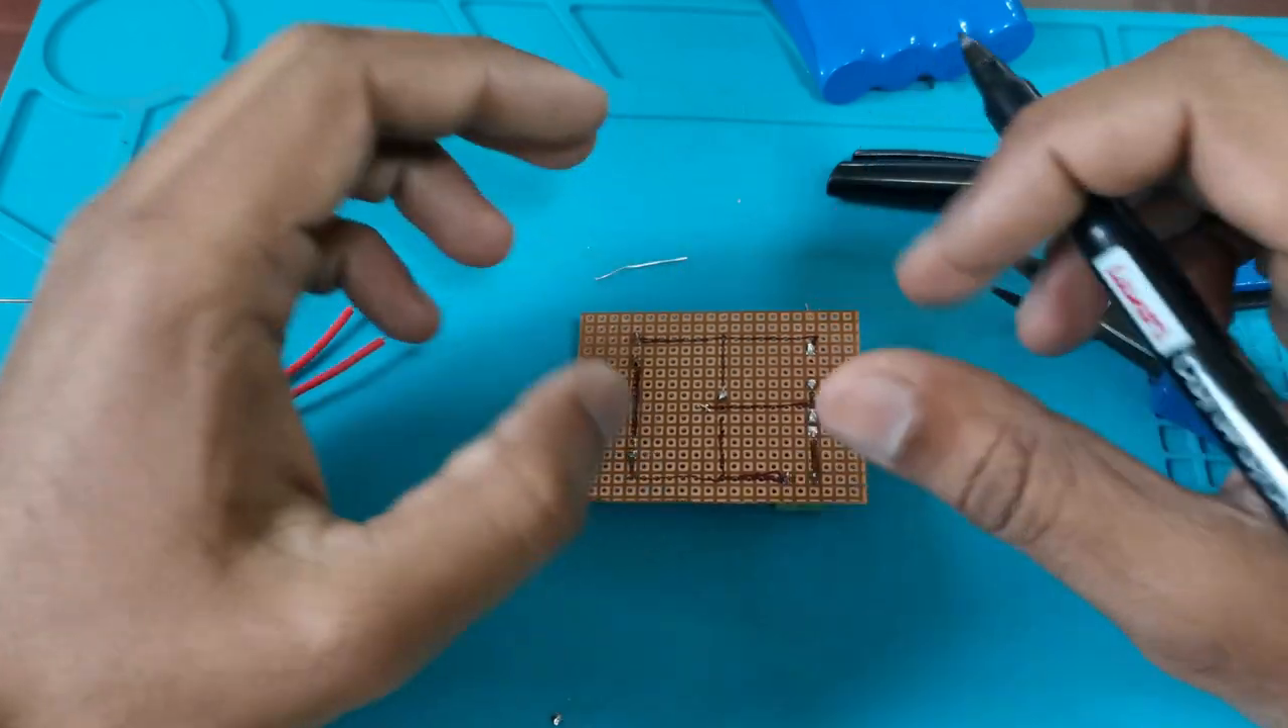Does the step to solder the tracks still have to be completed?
Yes.